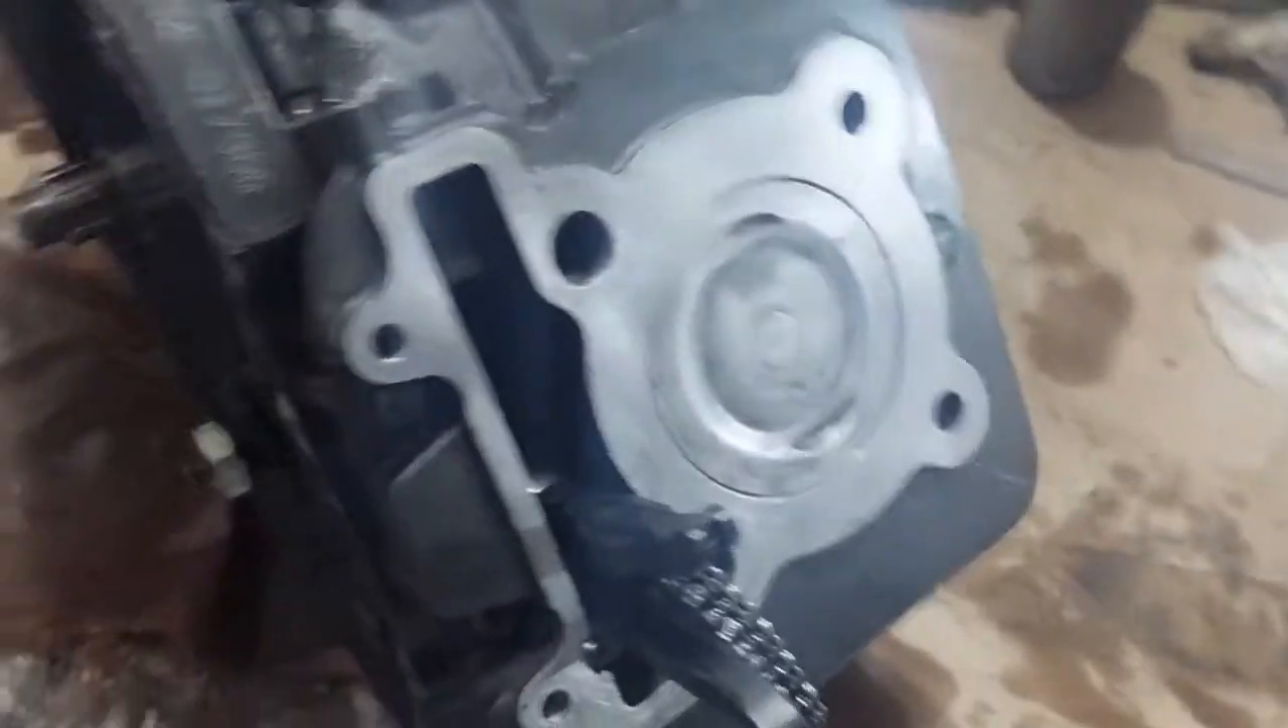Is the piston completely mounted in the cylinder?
Yes.